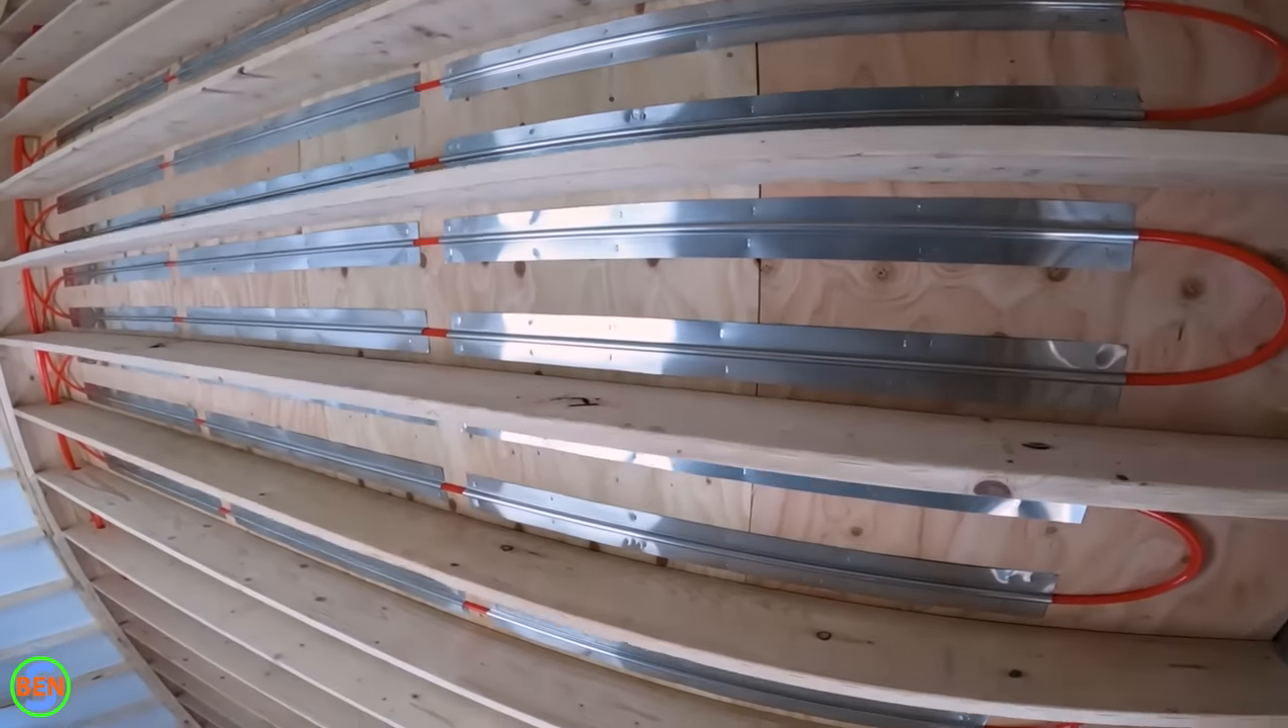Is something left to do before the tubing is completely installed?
No.